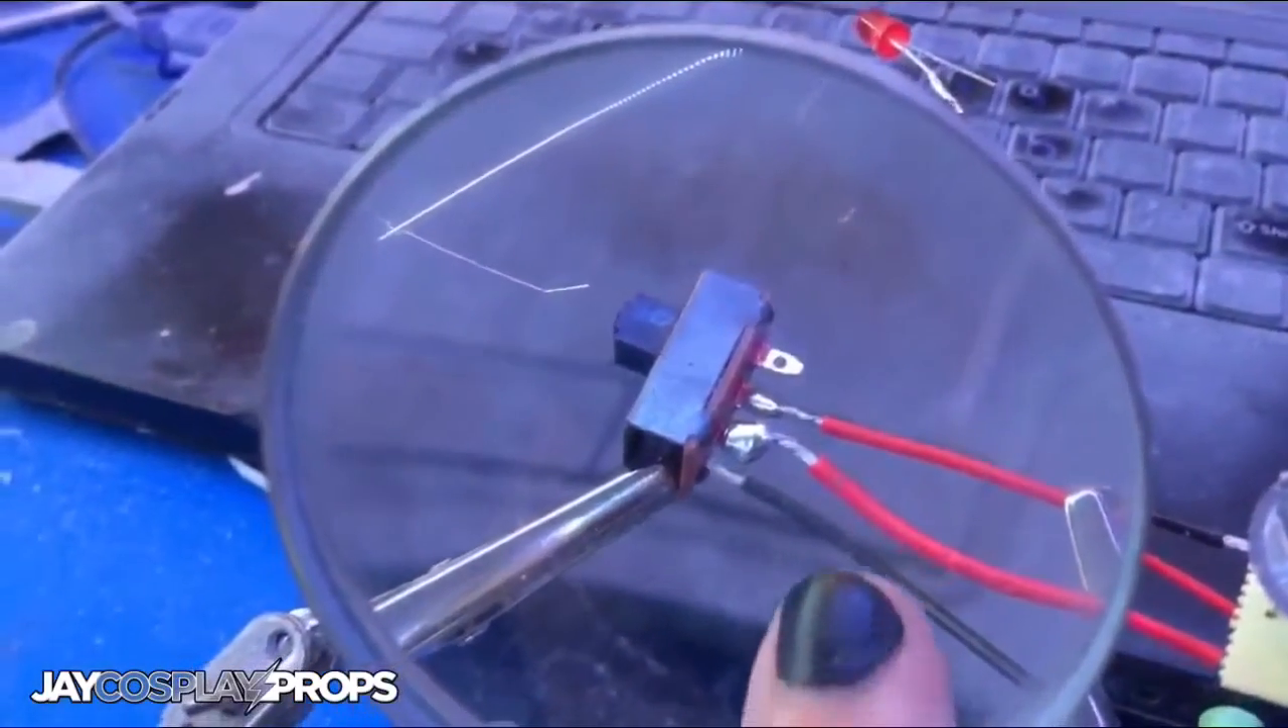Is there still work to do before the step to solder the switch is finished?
No.